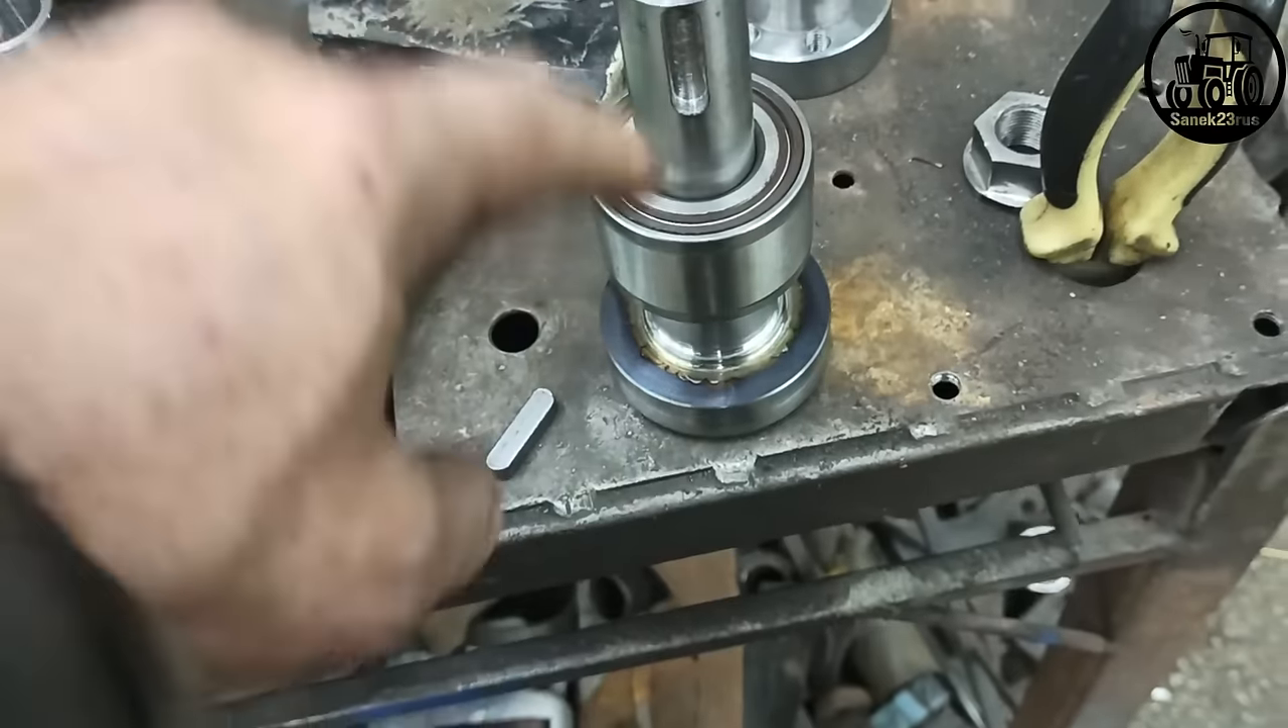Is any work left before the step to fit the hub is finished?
Yes.